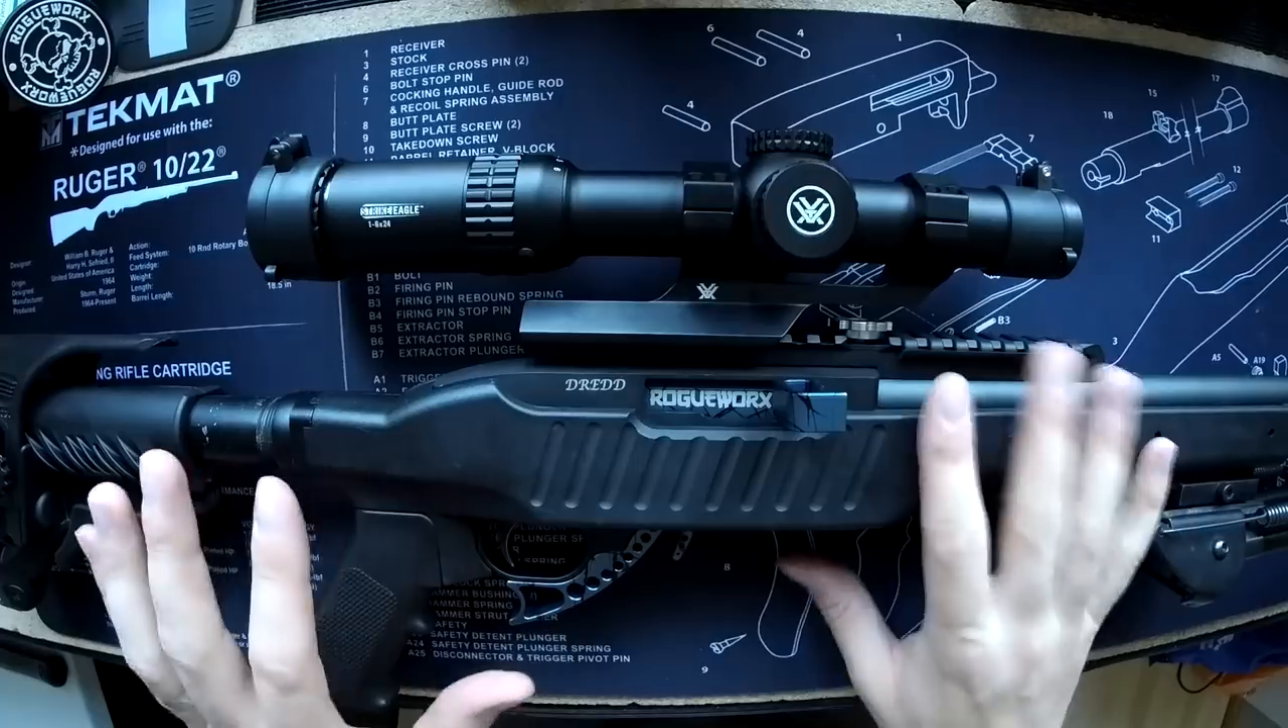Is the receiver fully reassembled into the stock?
Yes.